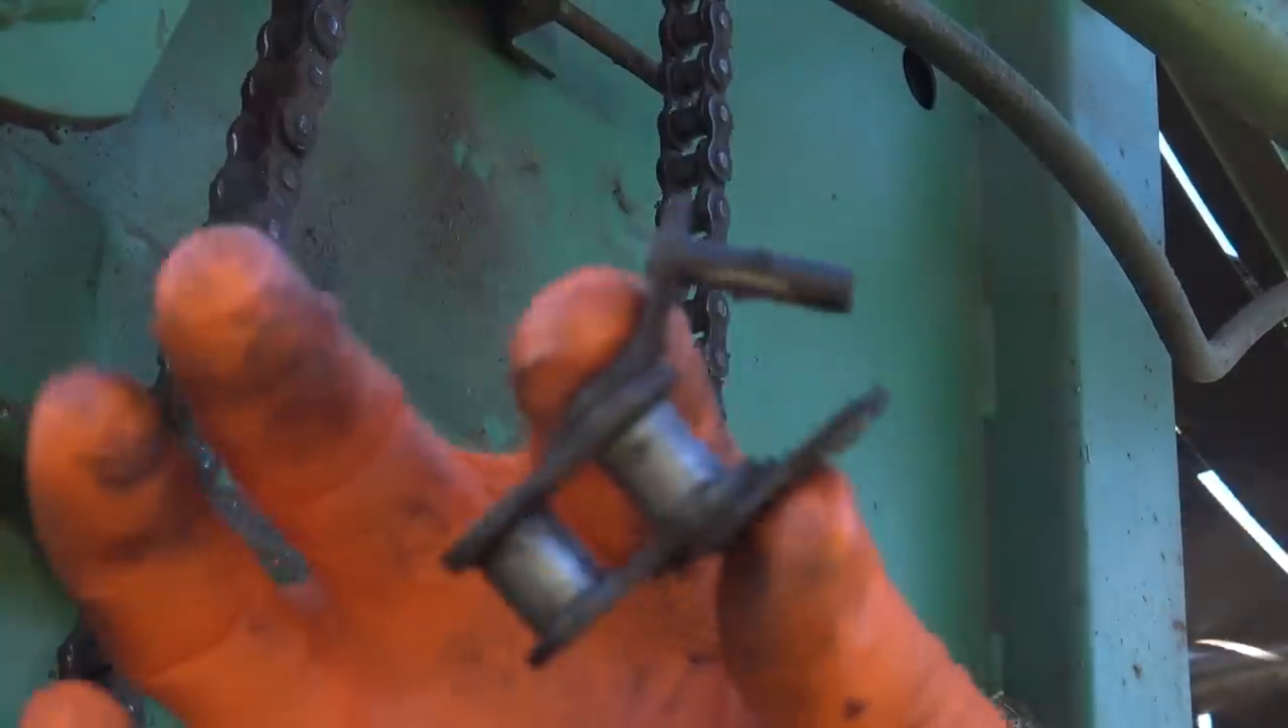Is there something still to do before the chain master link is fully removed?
No.